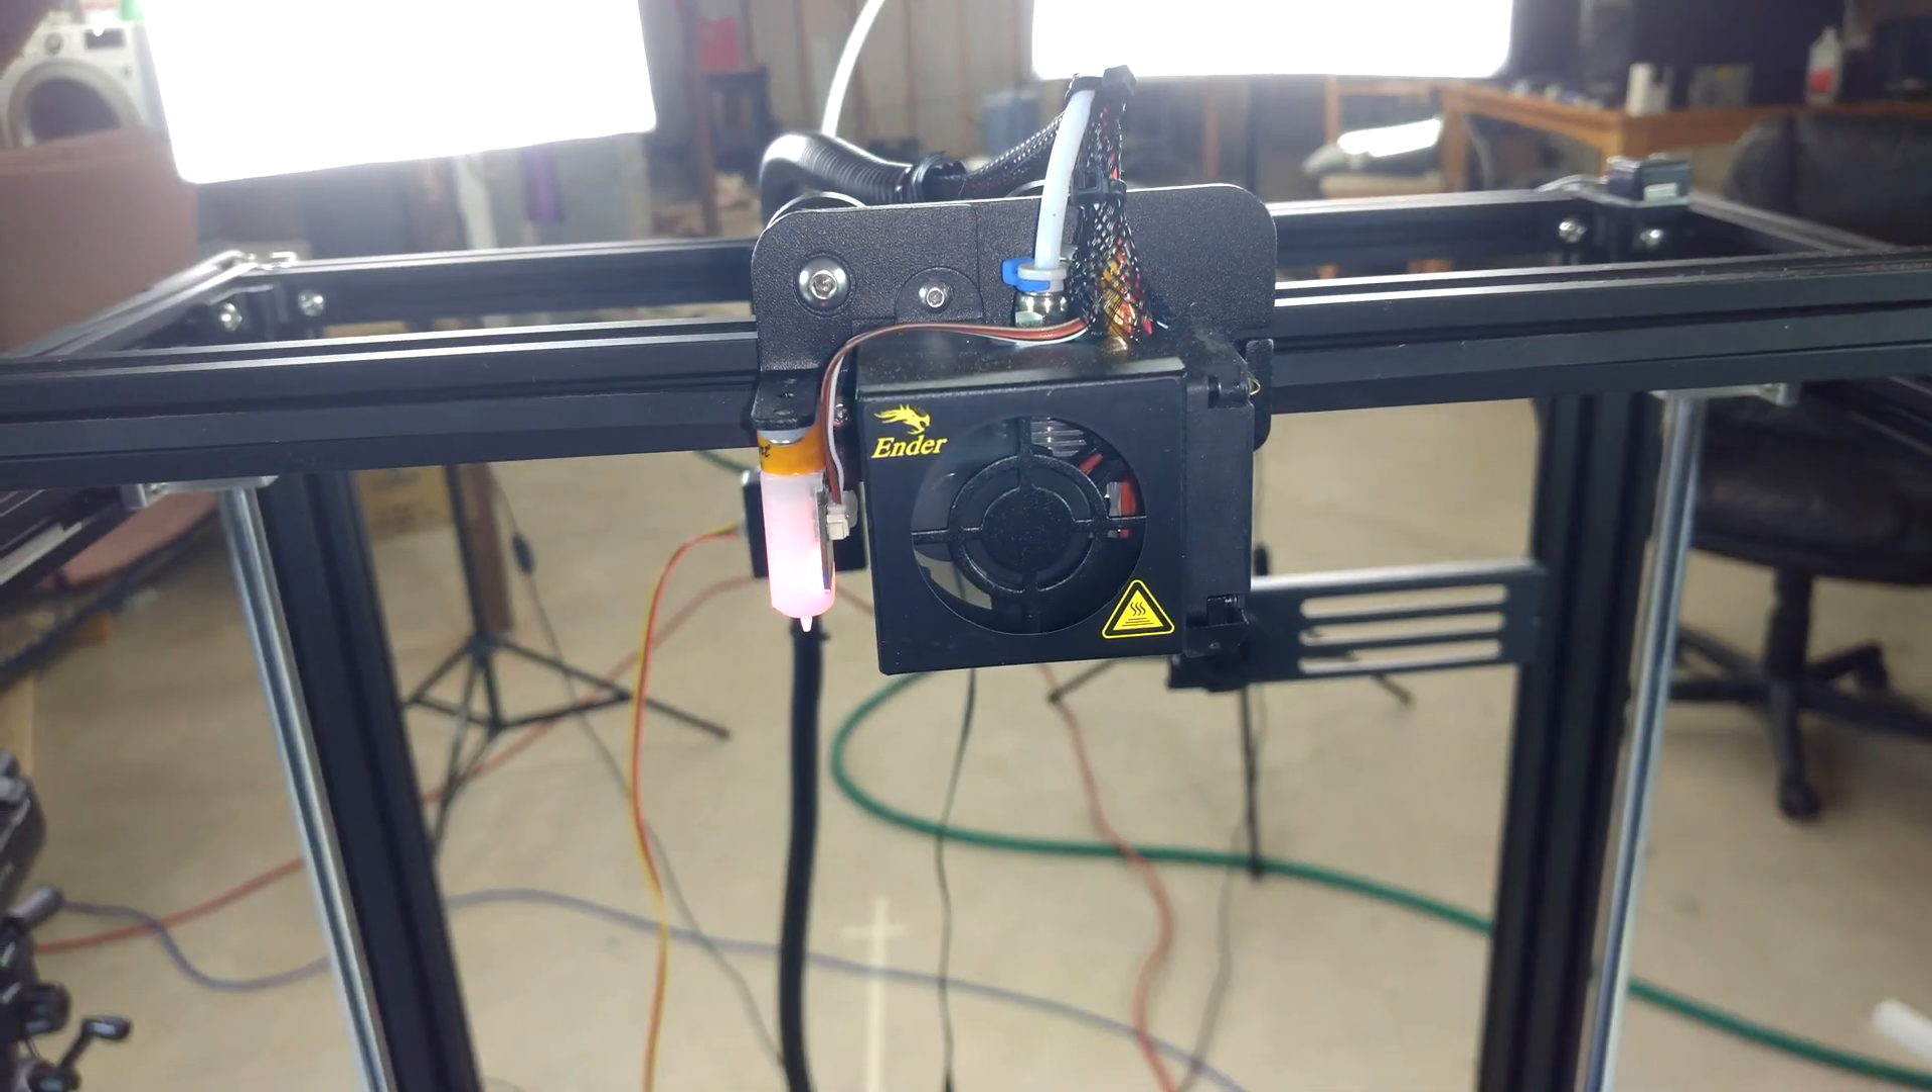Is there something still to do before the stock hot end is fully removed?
Yes.